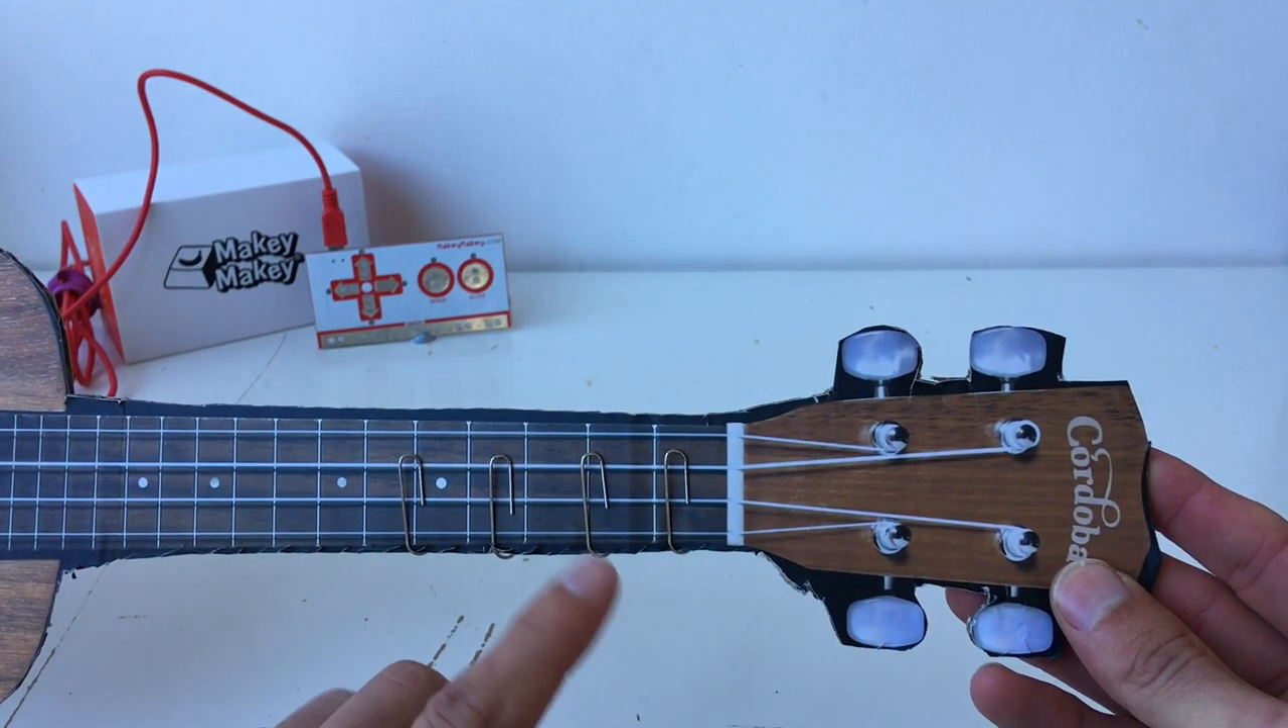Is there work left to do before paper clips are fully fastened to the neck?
No.